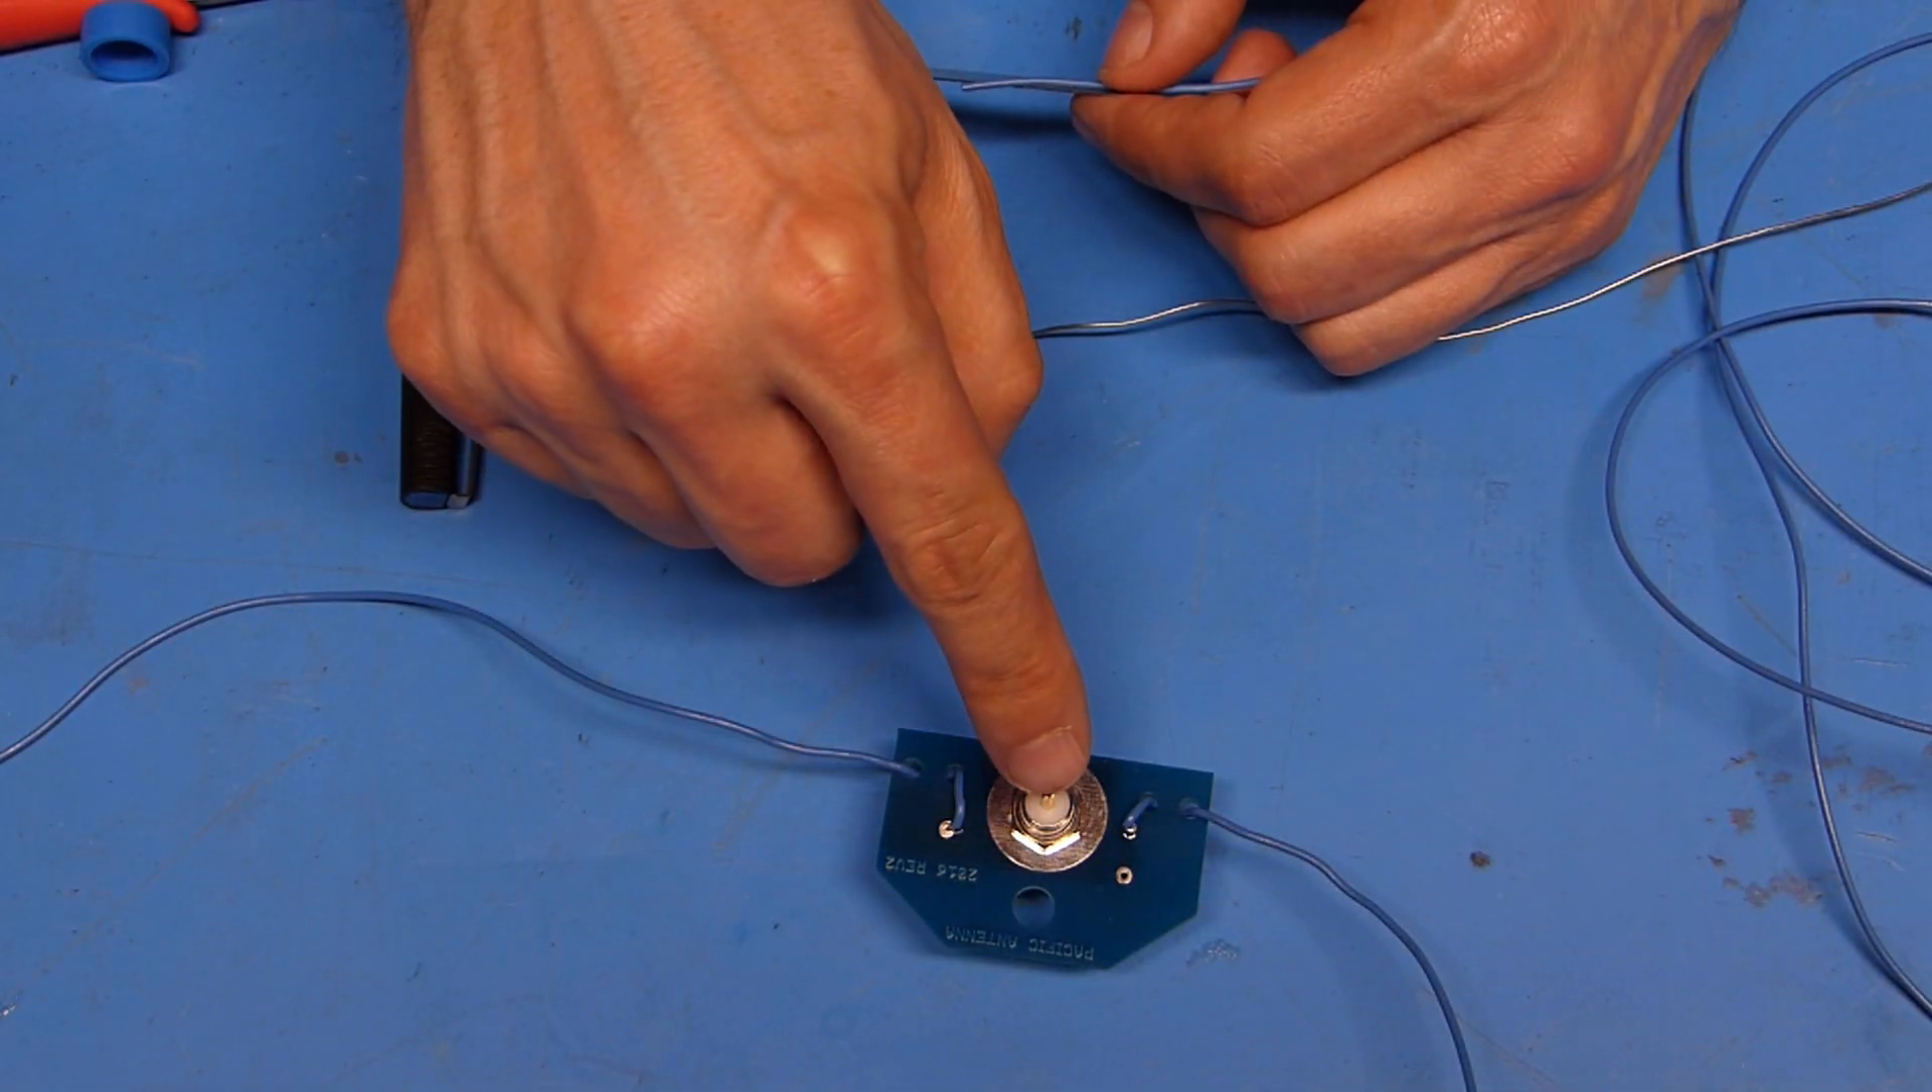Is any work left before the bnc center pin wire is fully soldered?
Yes.